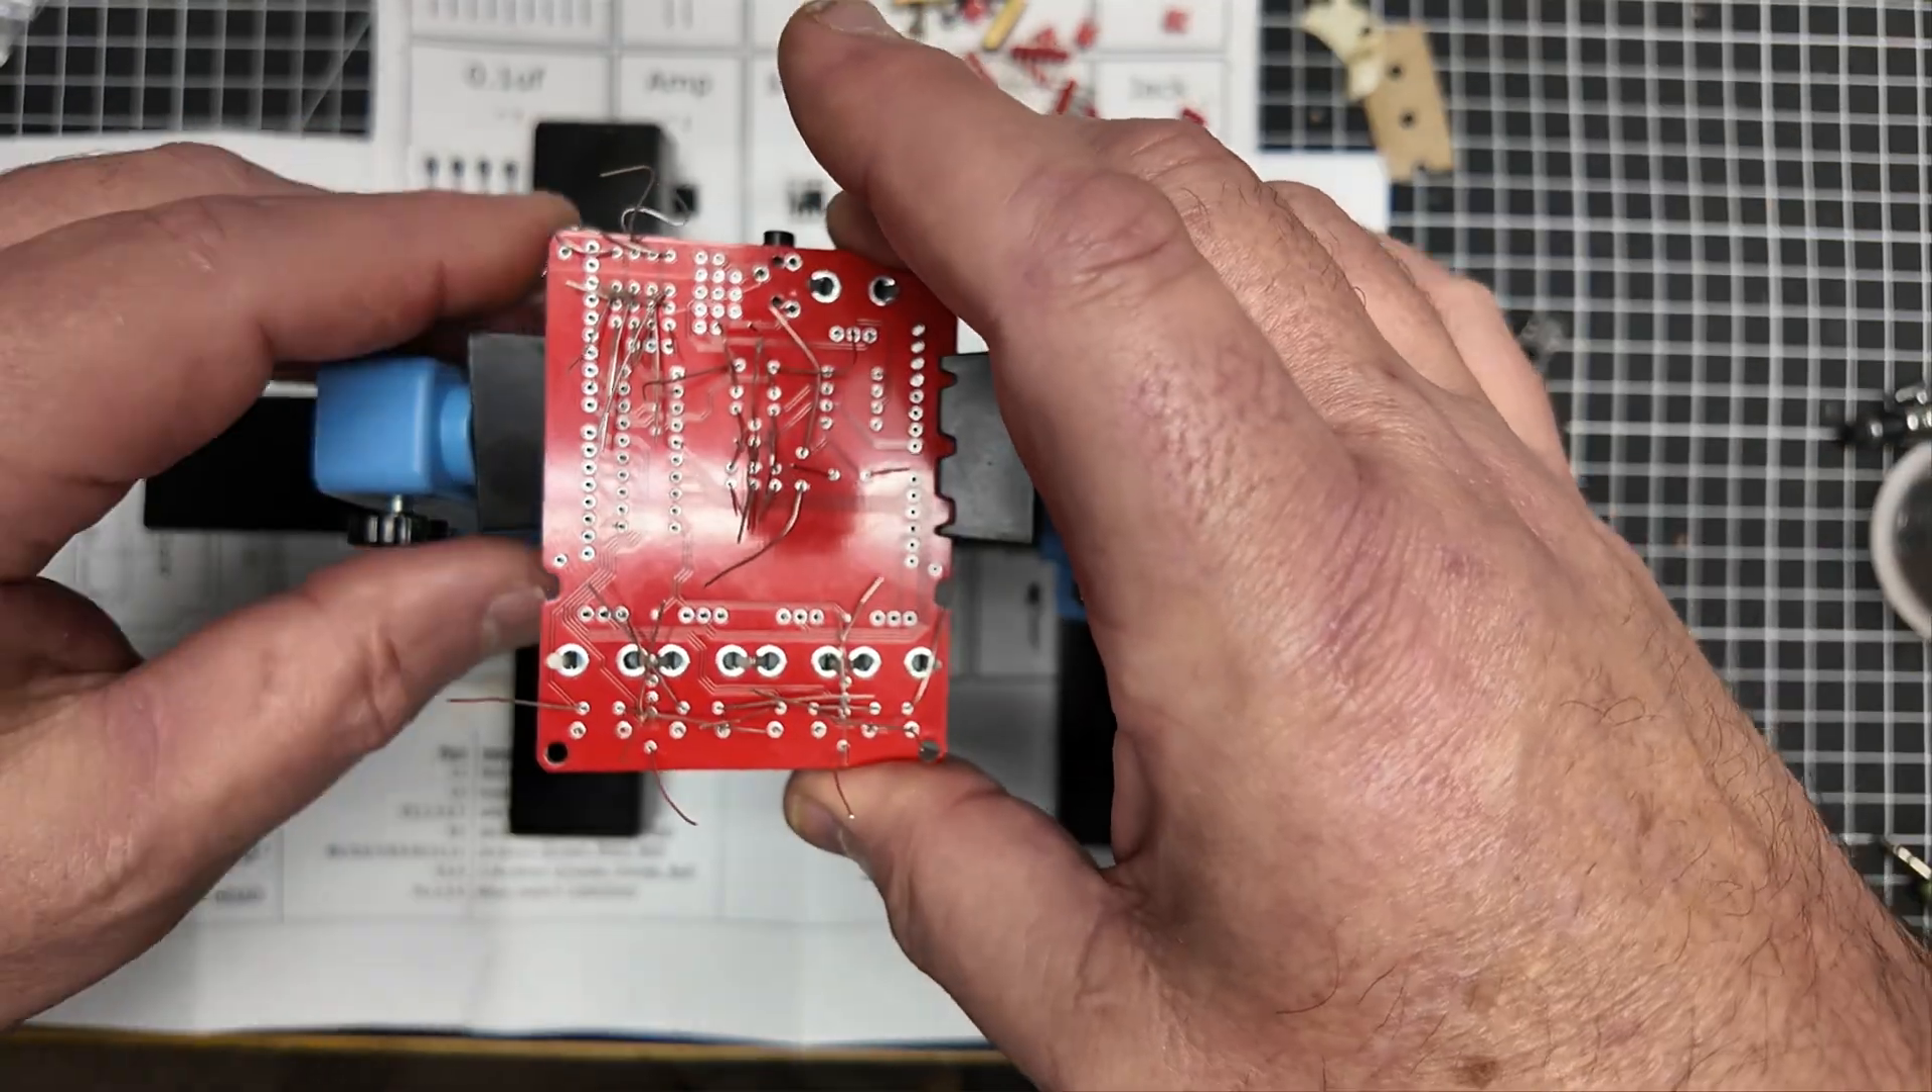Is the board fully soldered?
No.